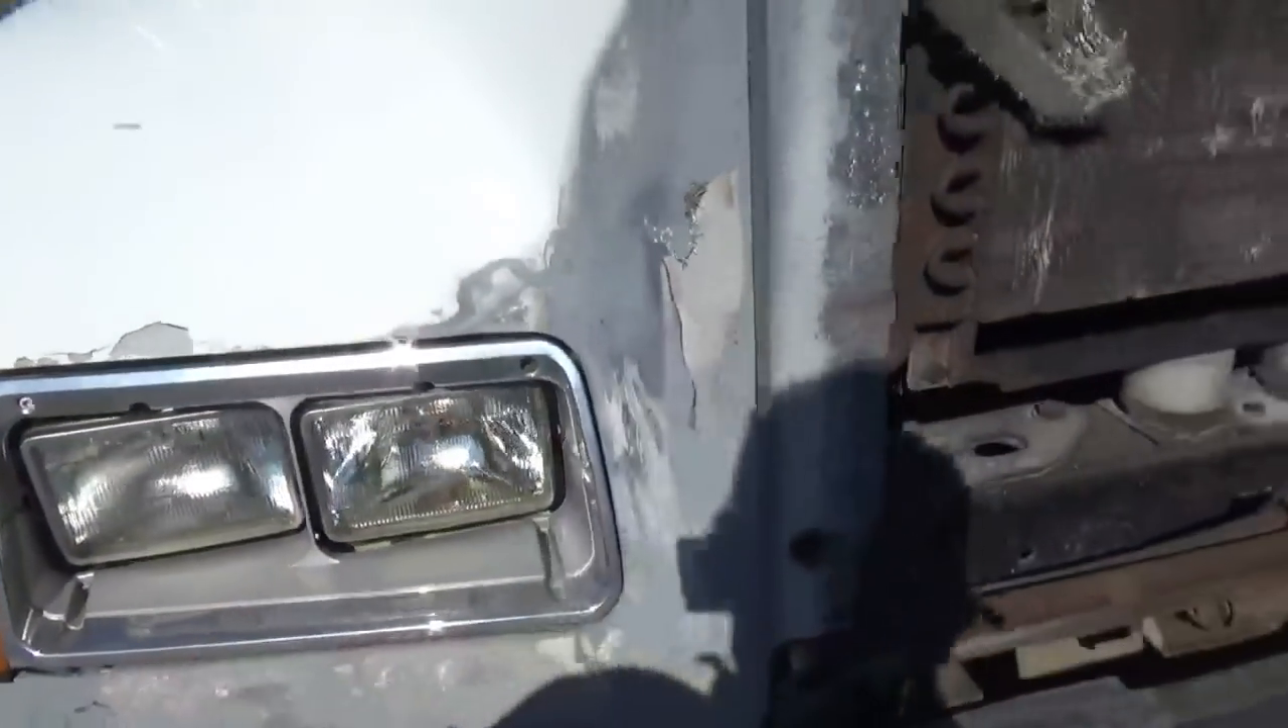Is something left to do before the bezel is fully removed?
Yes.